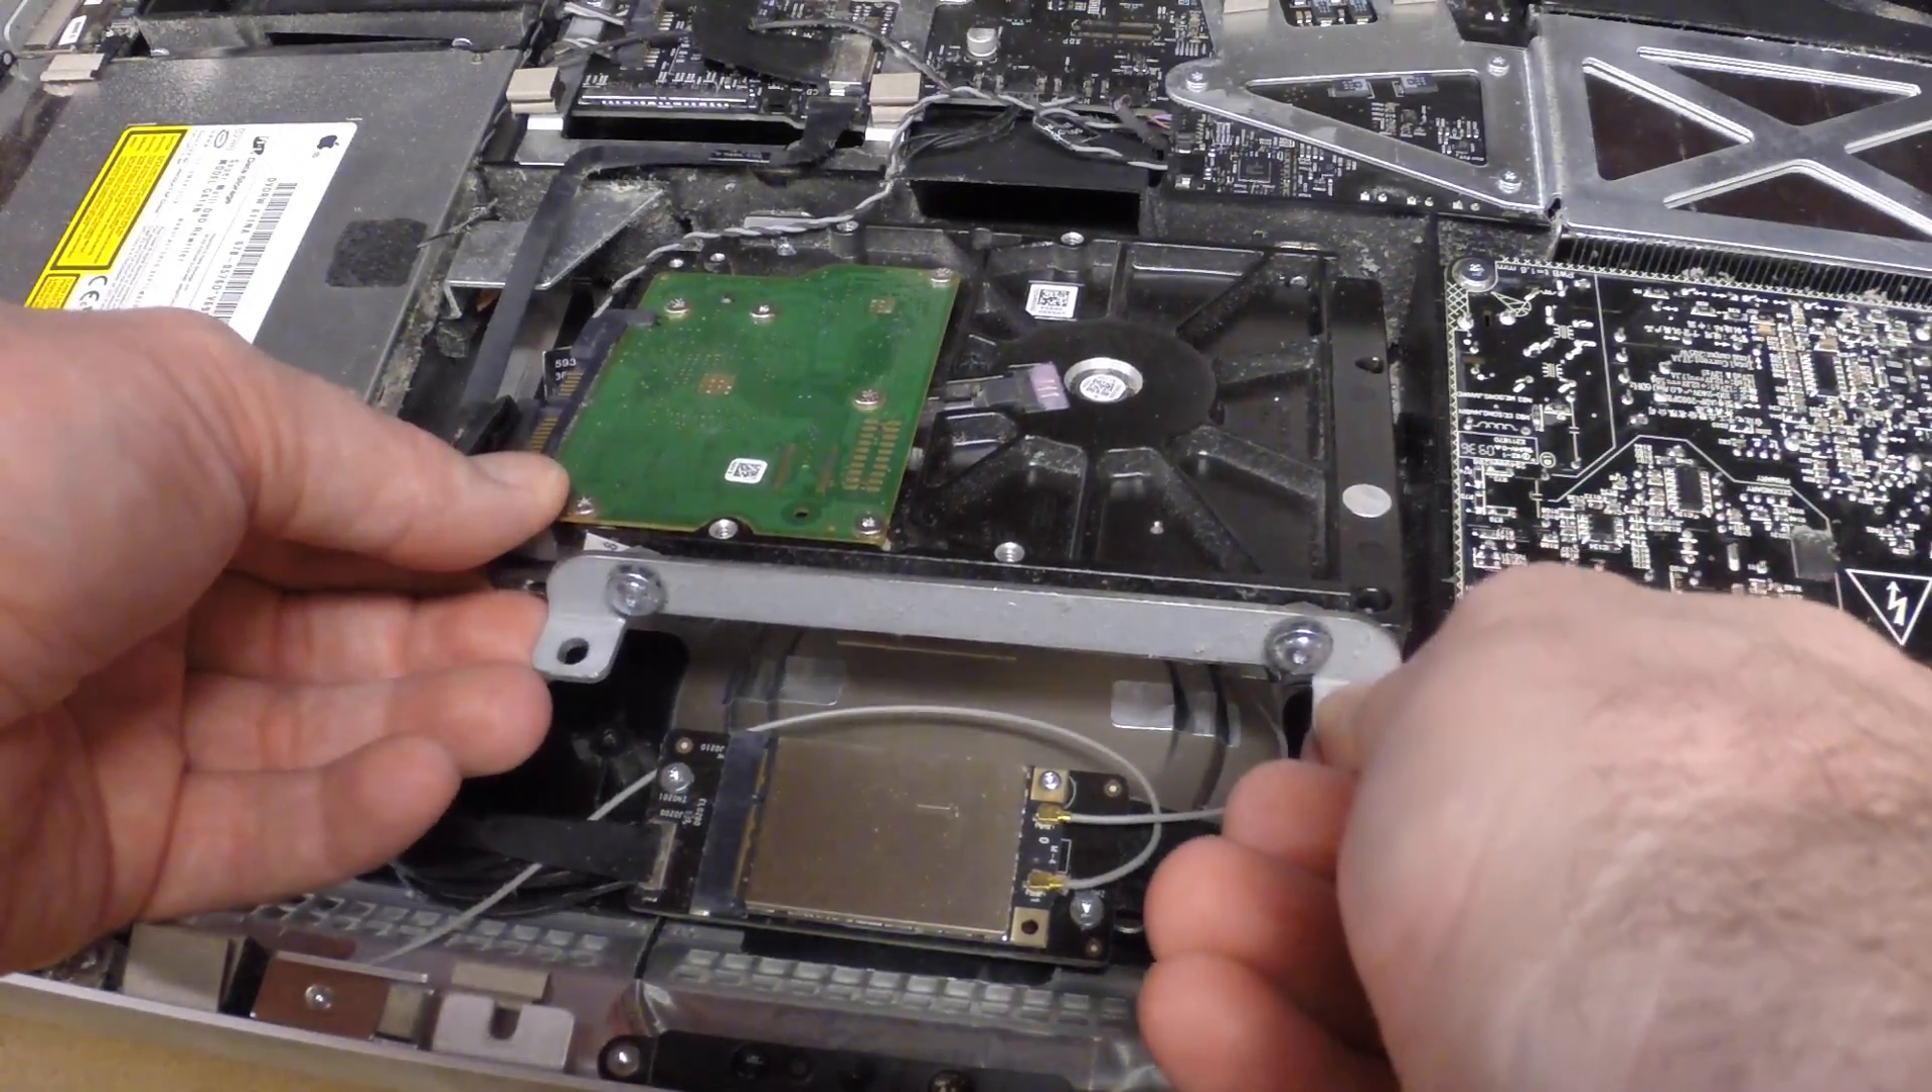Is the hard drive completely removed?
No.